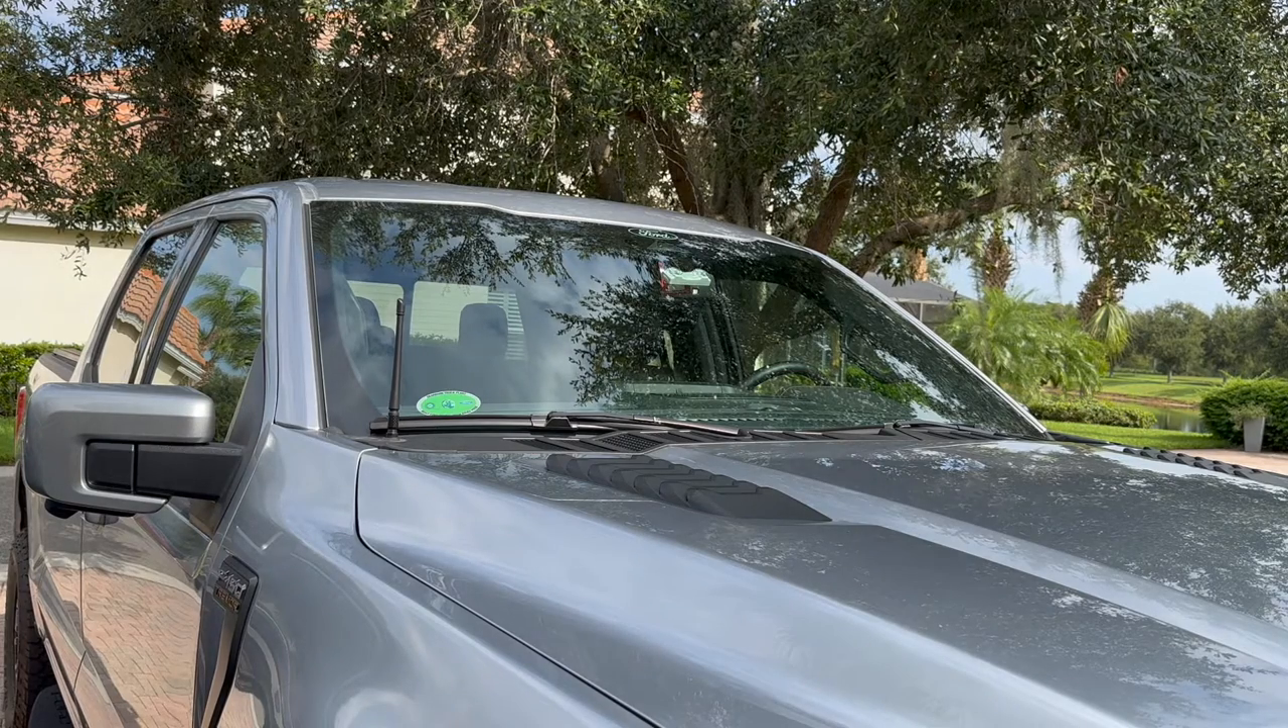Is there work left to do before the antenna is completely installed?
No.